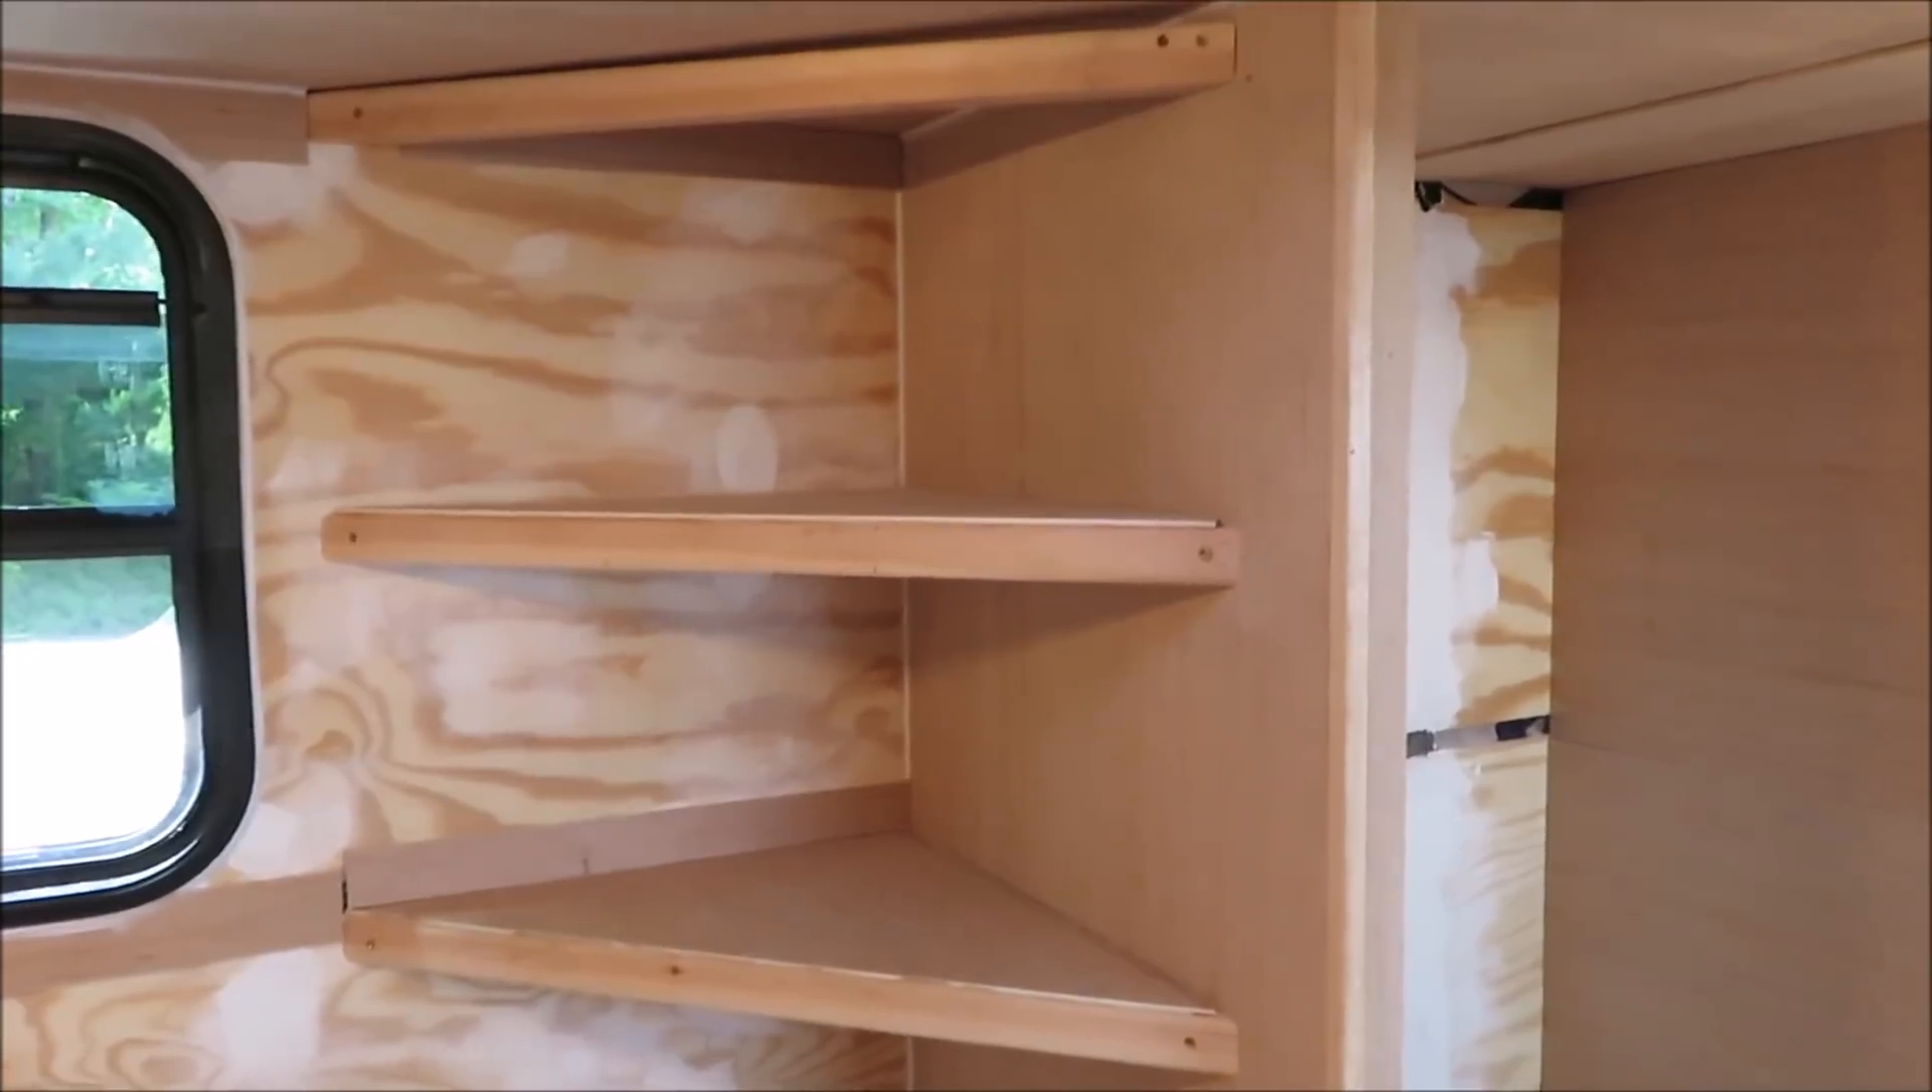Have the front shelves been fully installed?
Yes.